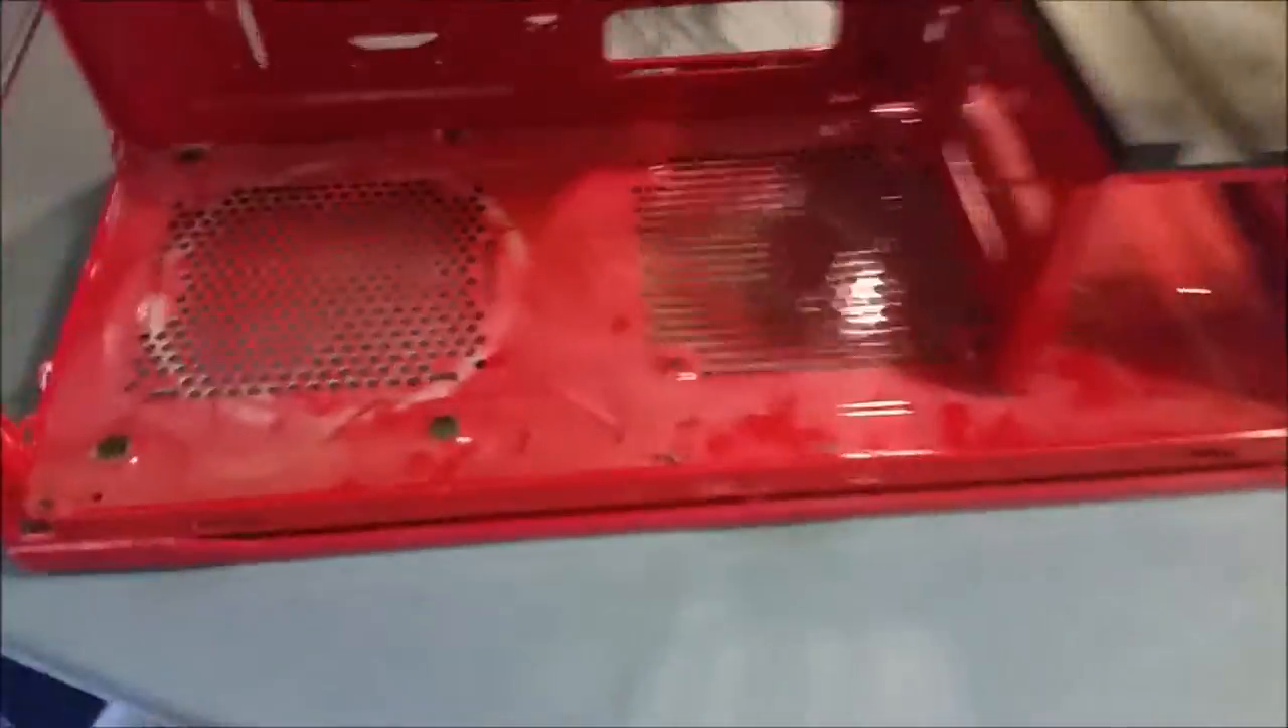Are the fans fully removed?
Yes.